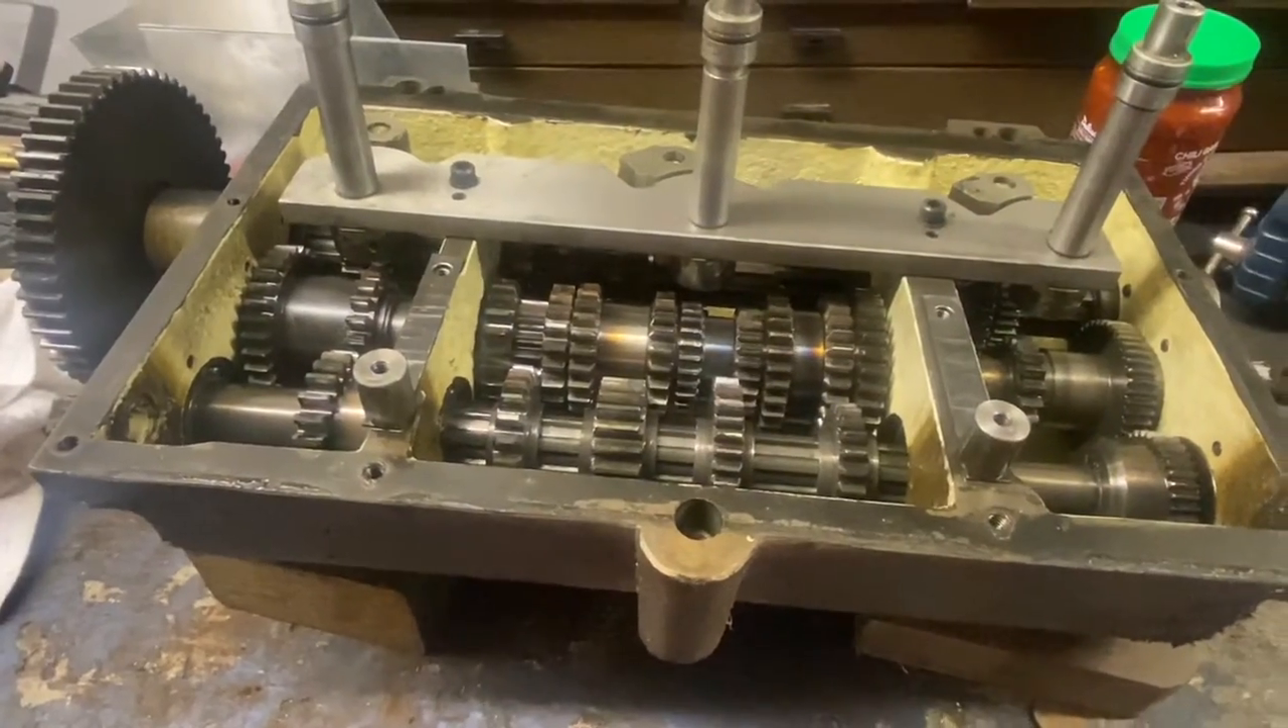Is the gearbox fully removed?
Yes.